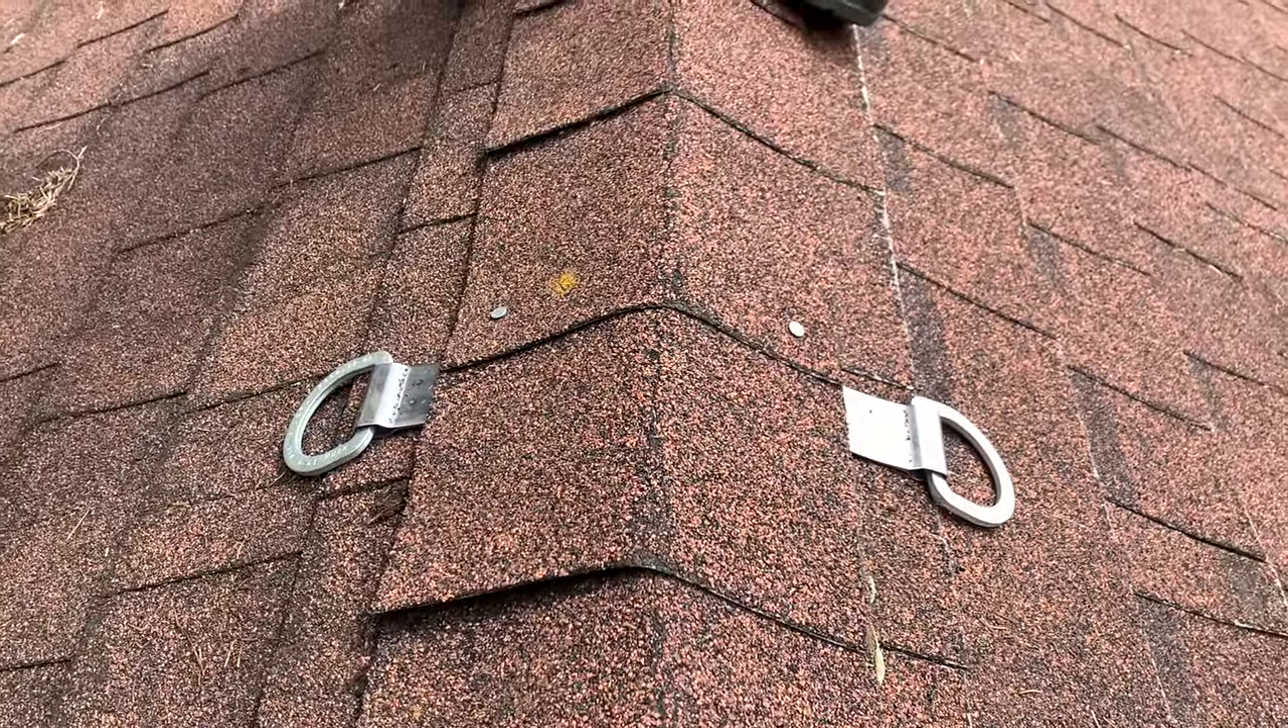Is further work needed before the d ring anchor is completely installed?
No.